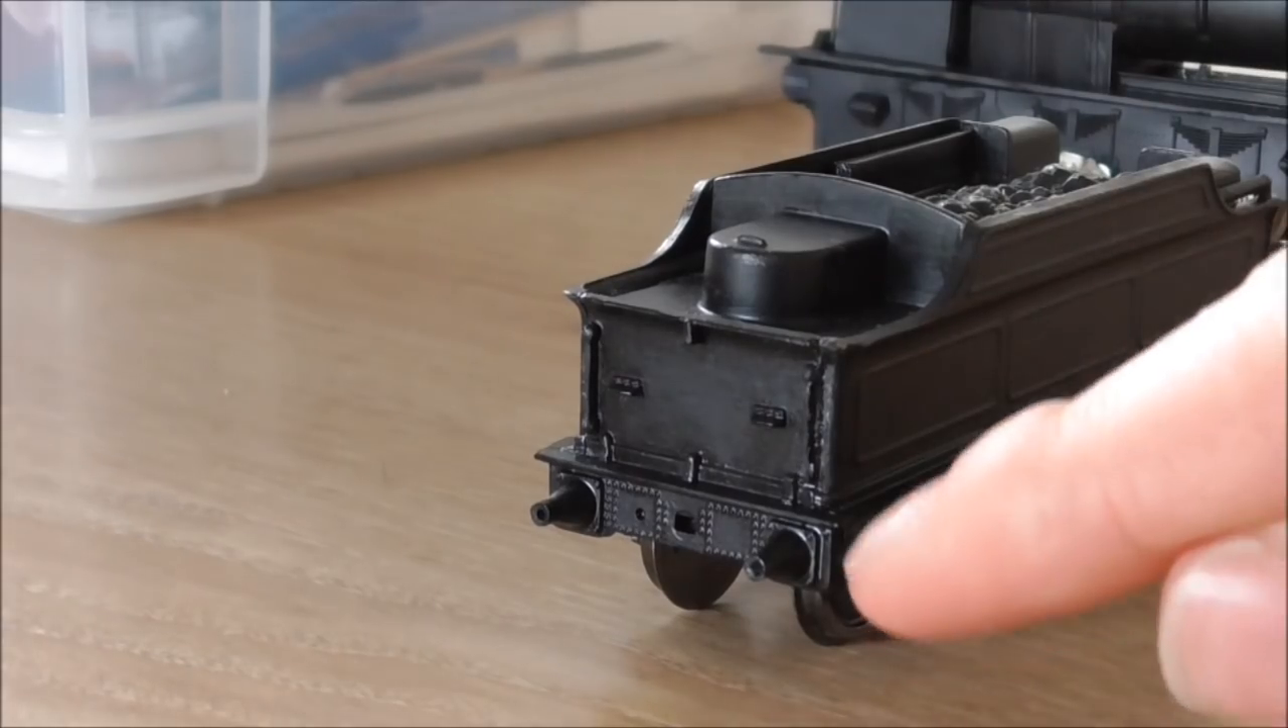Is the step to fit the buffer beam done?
Yes.